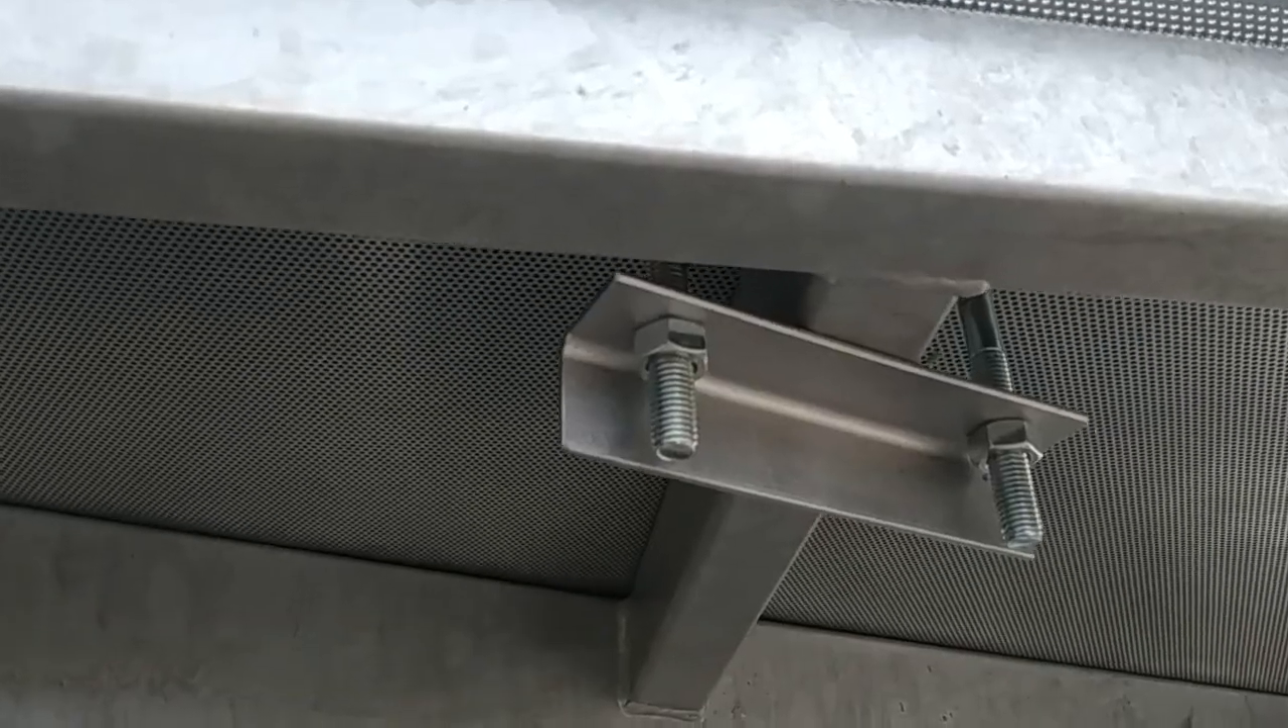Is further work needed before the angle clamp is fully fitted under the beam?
No.